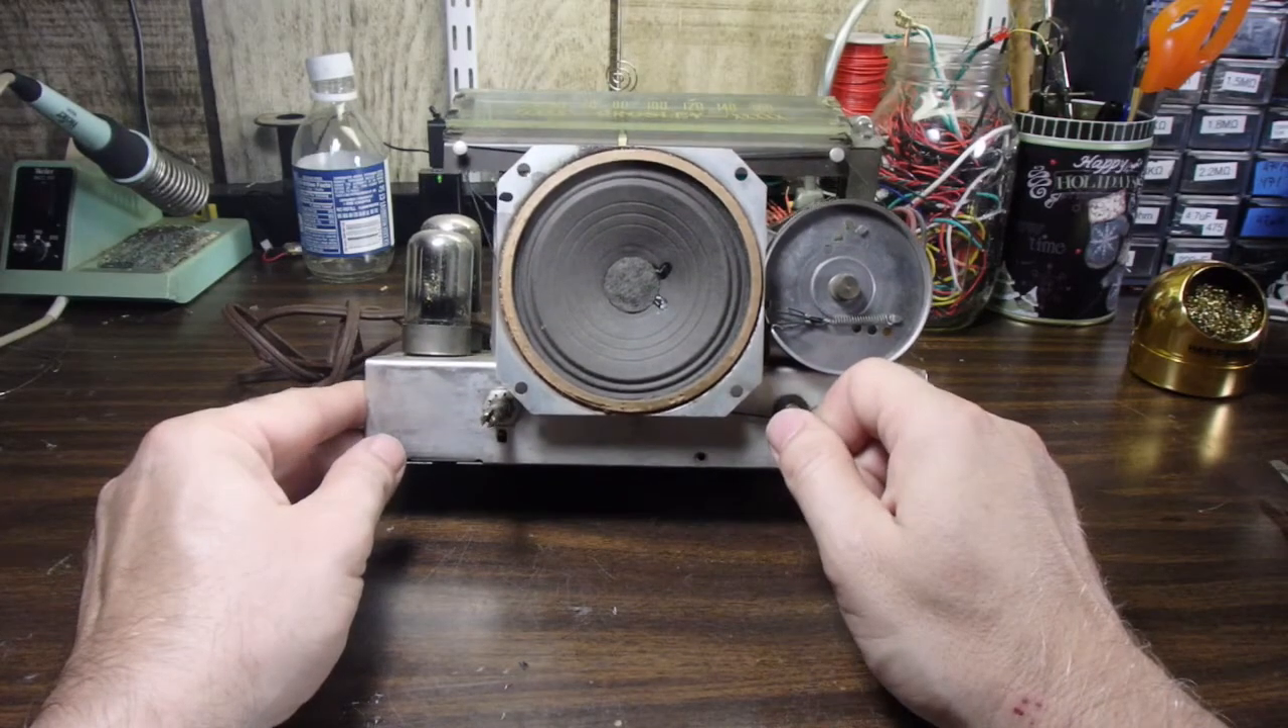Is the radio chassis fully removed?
Yes.